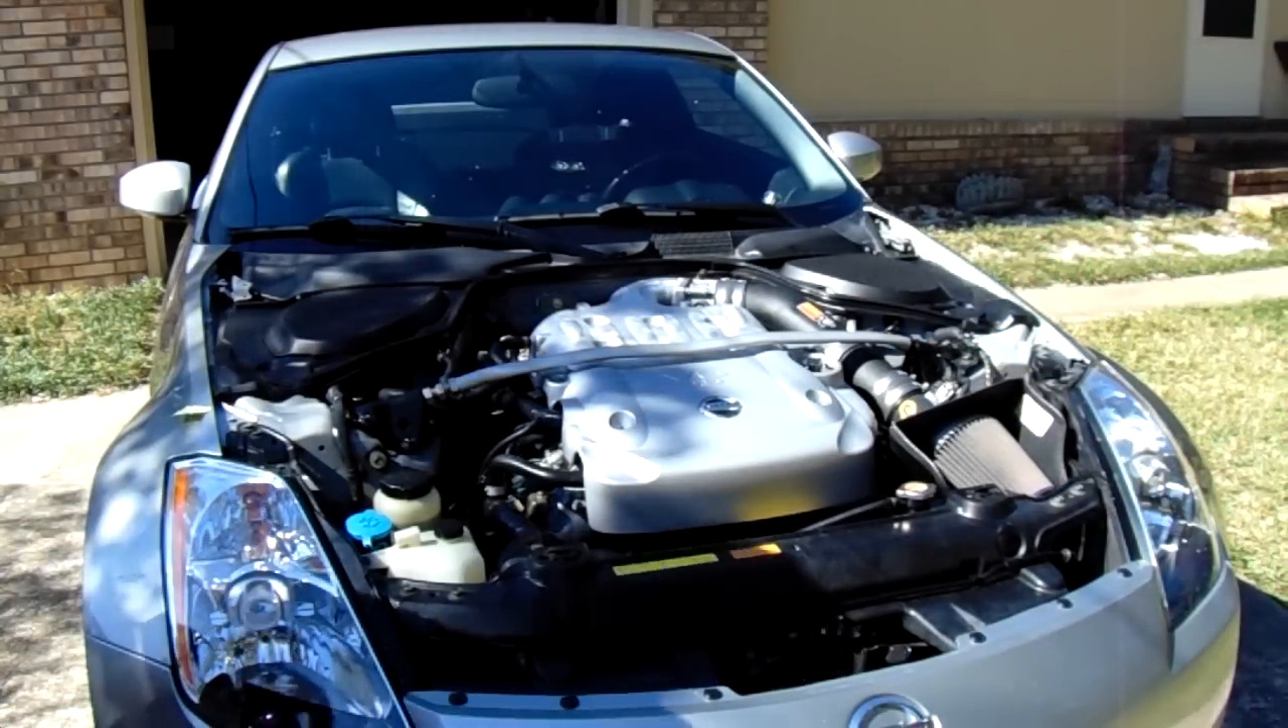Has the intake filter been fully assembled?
Yes.